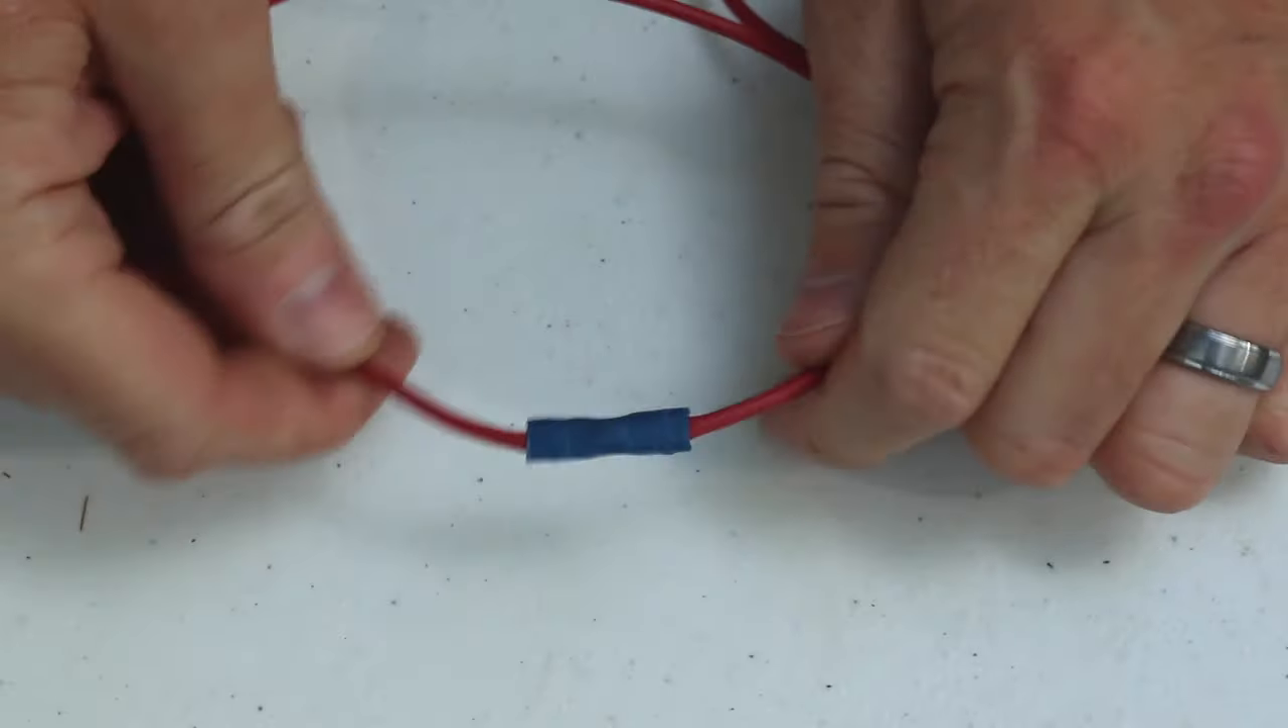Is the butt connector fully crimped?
Yes.